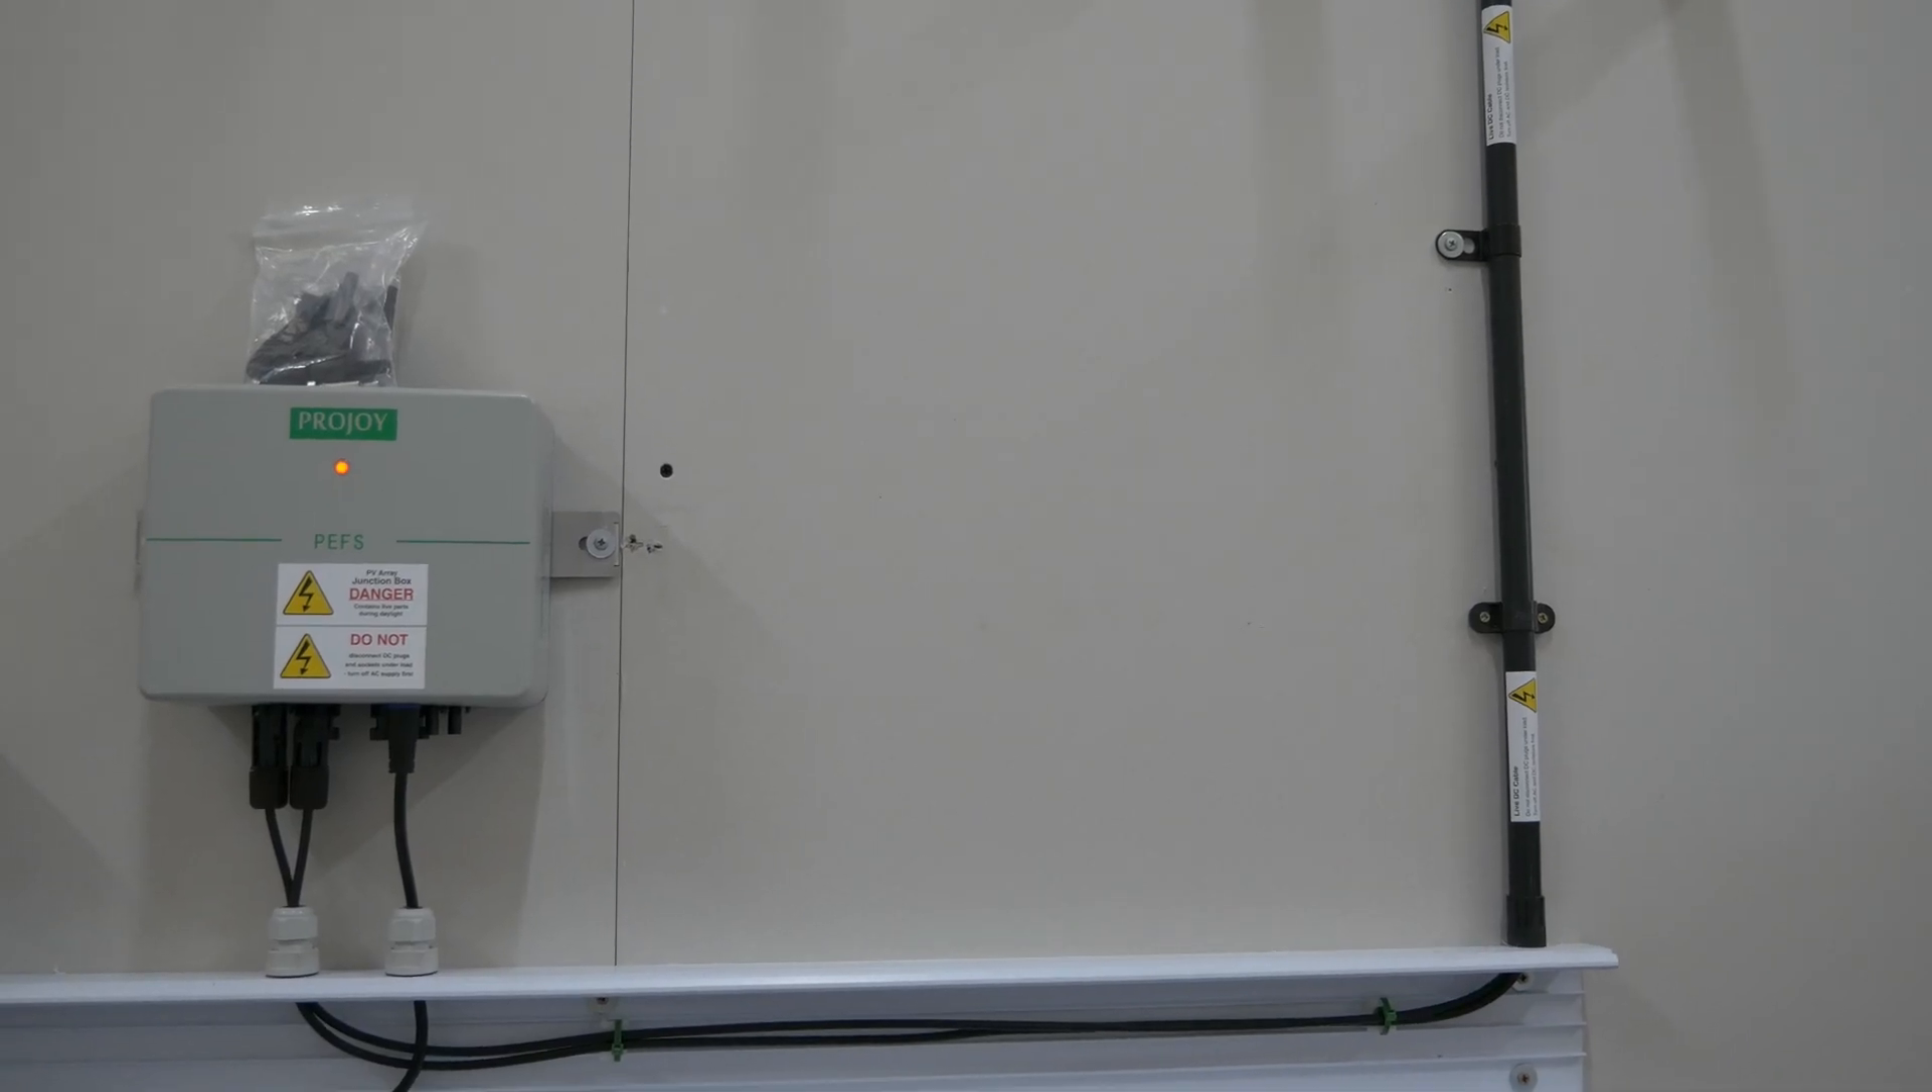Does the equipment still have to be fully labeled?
No.